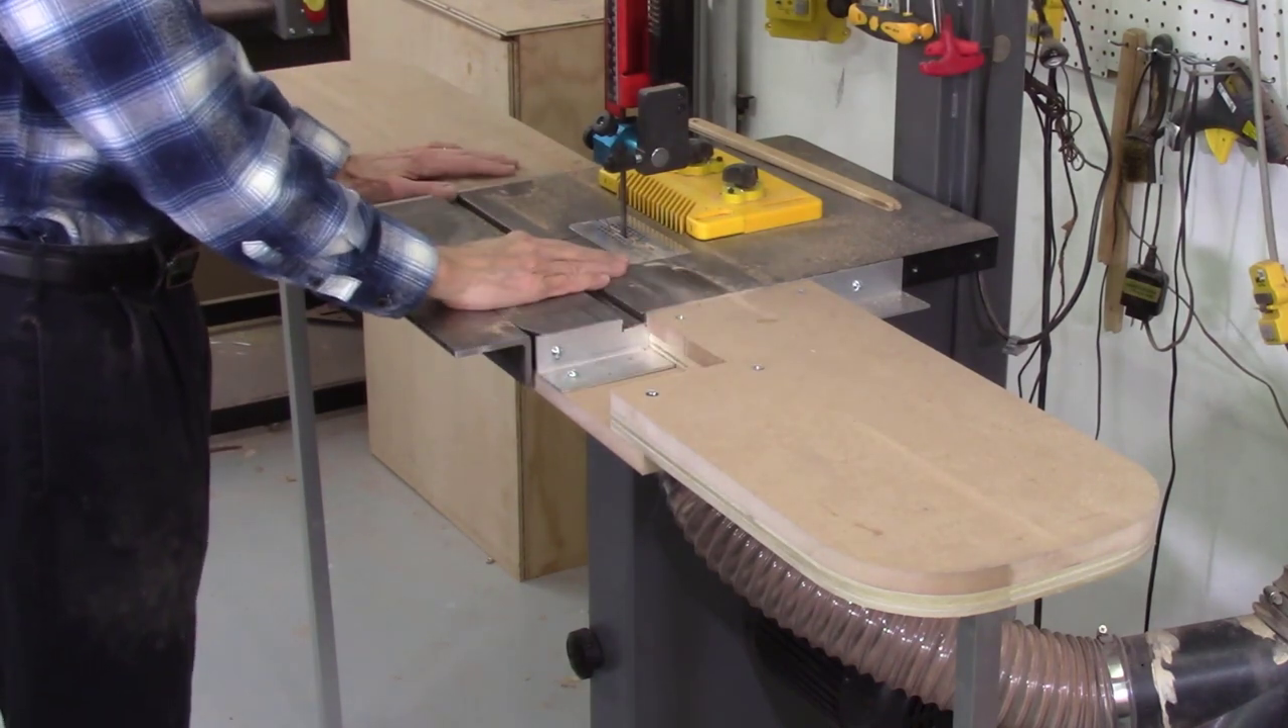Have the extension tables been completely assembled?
Yes.